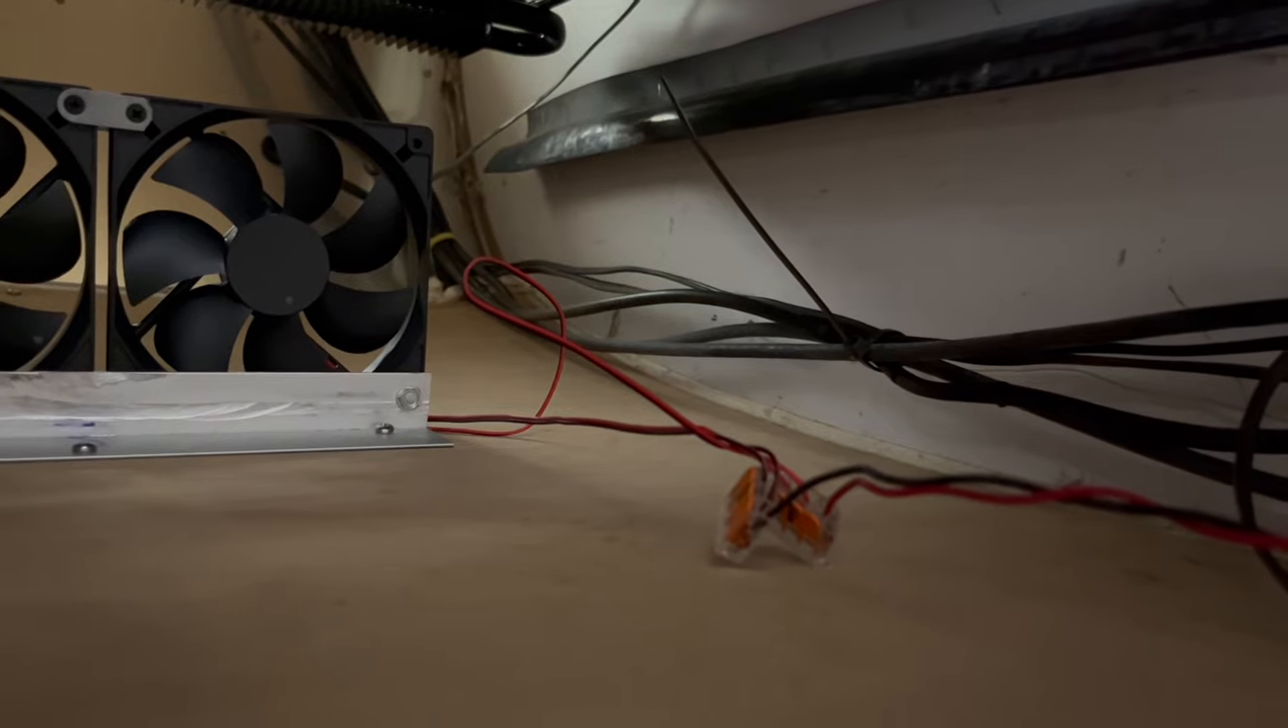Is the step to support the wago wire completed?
No.